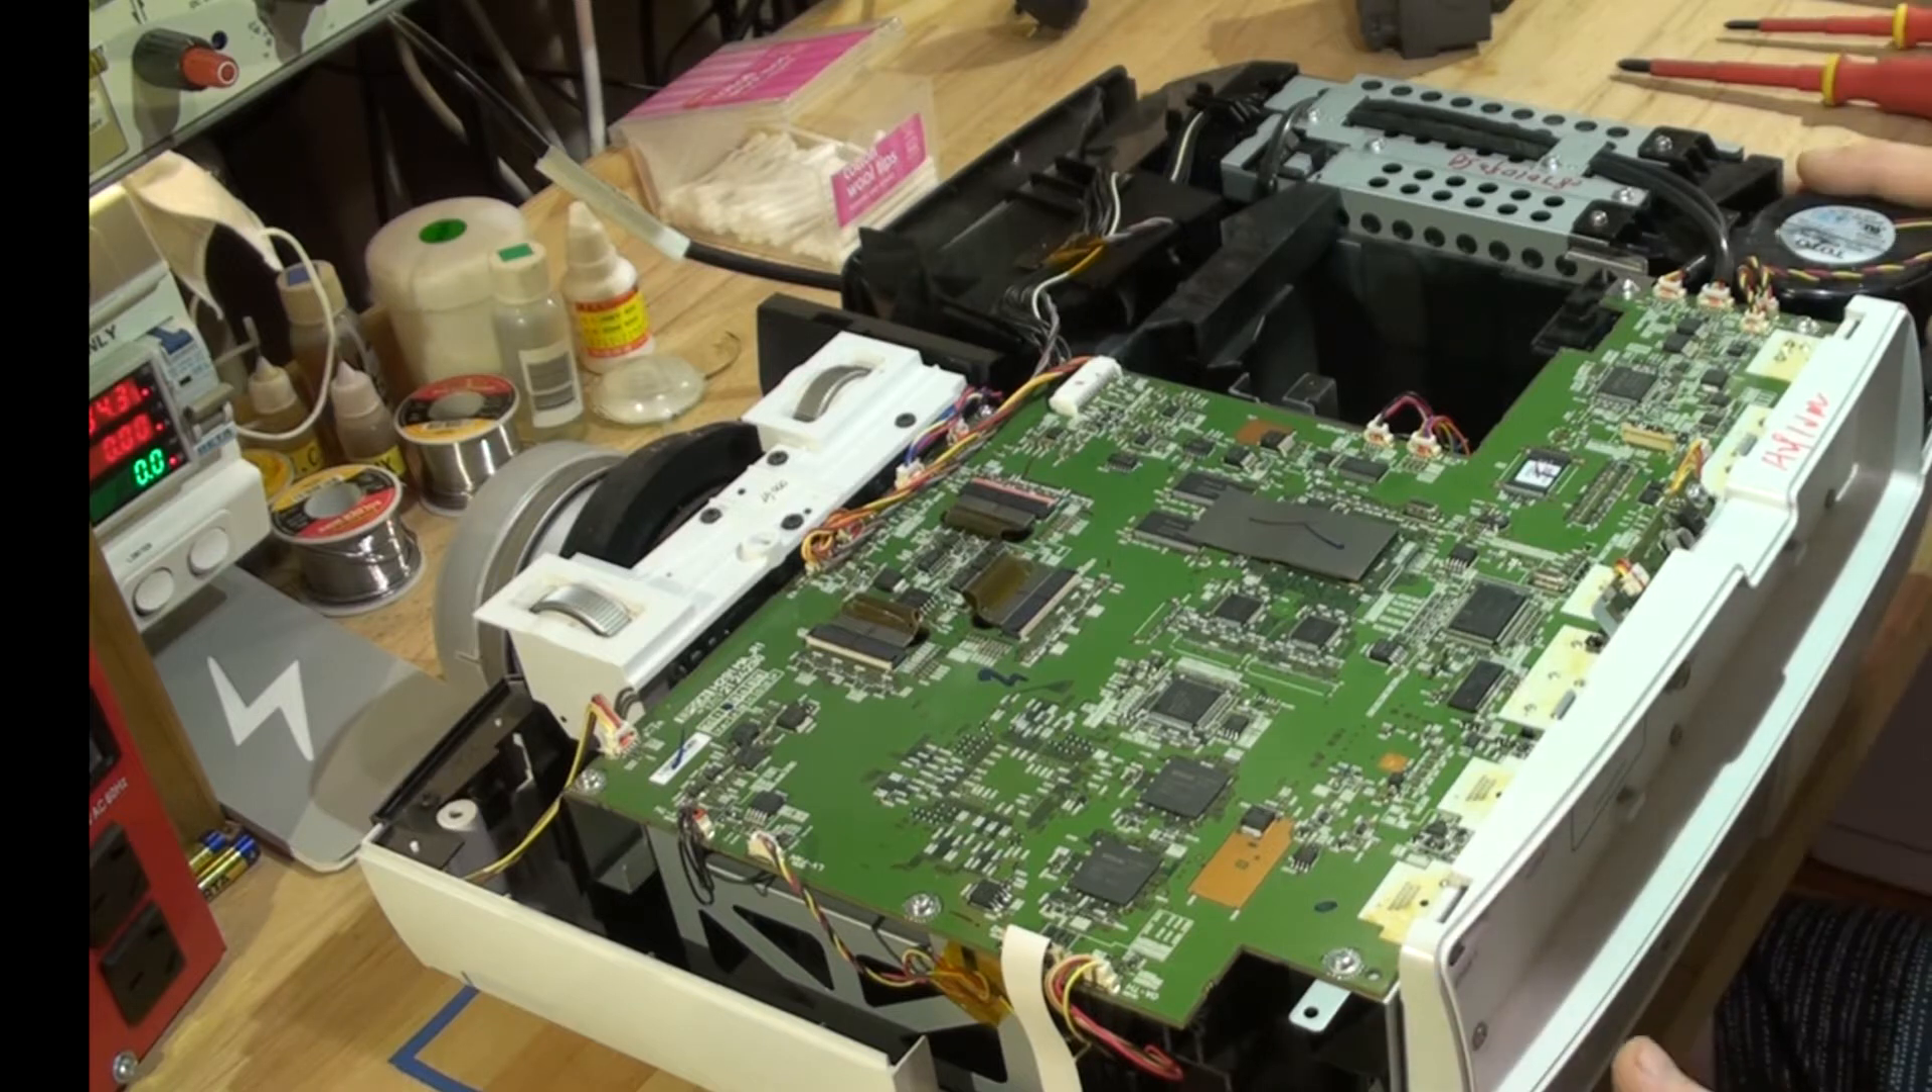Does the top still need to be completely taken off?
No.